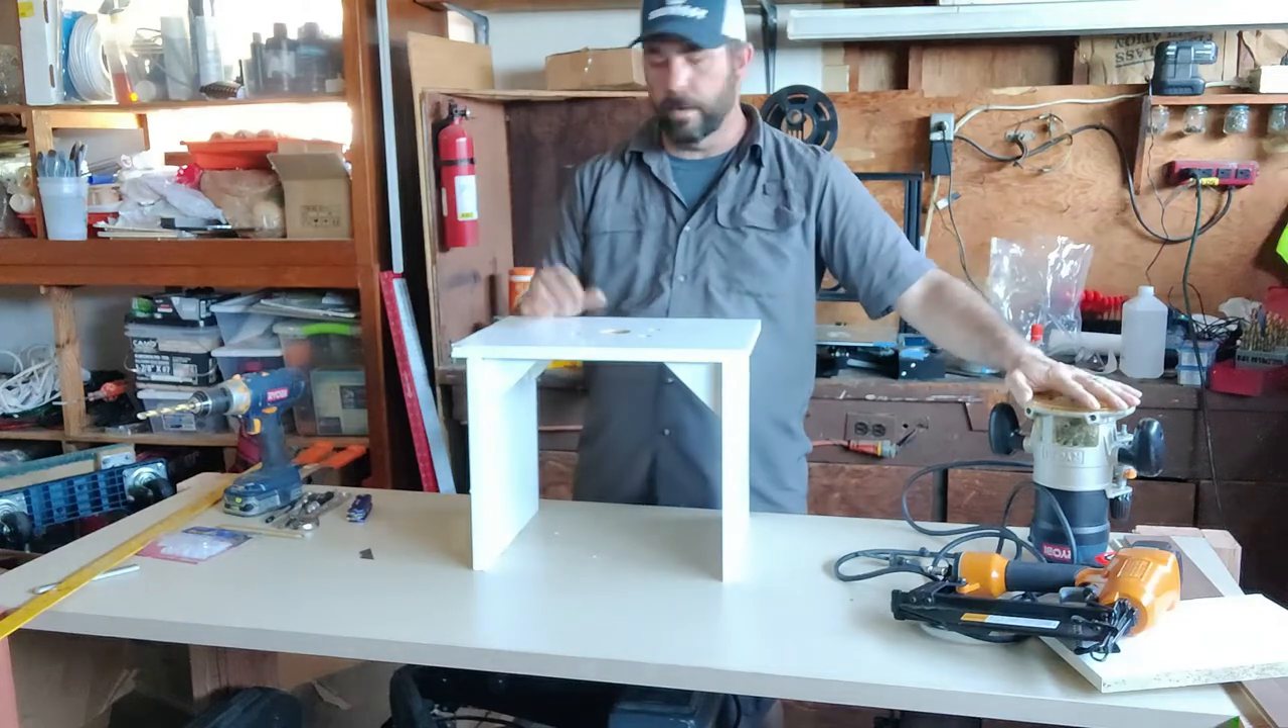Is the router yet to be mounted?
Yes.